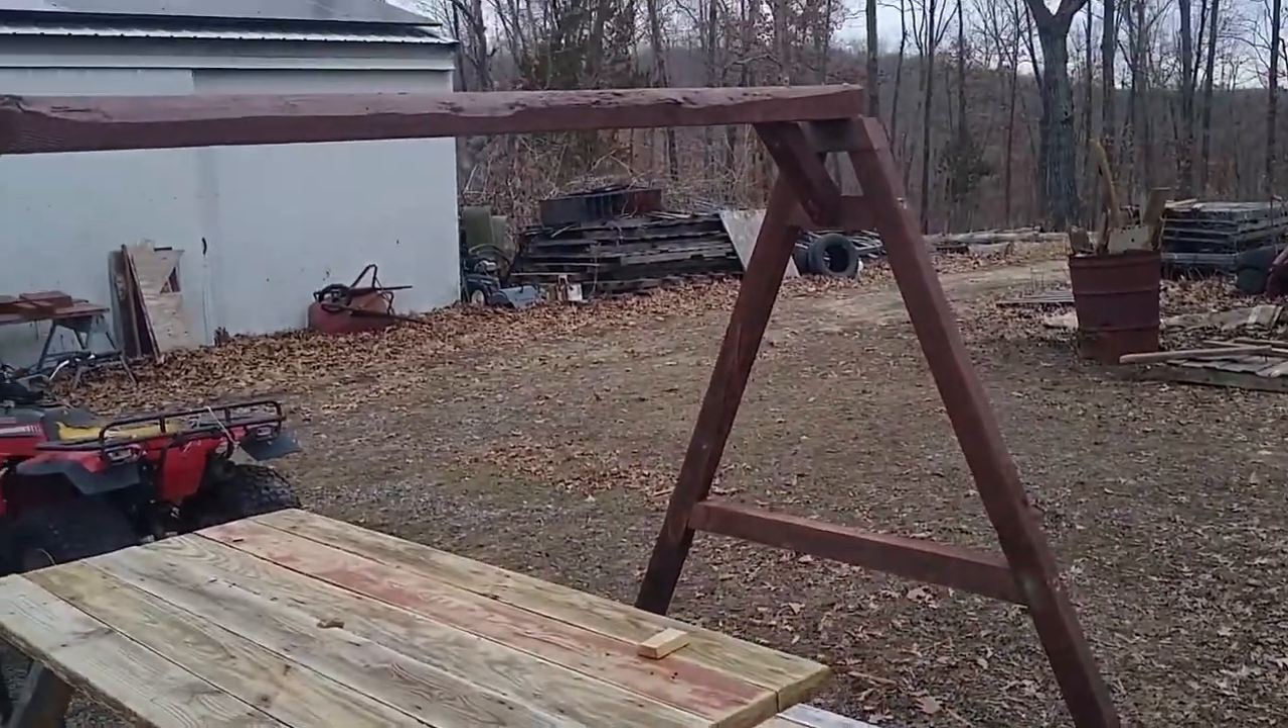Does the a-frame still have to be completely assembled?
No.